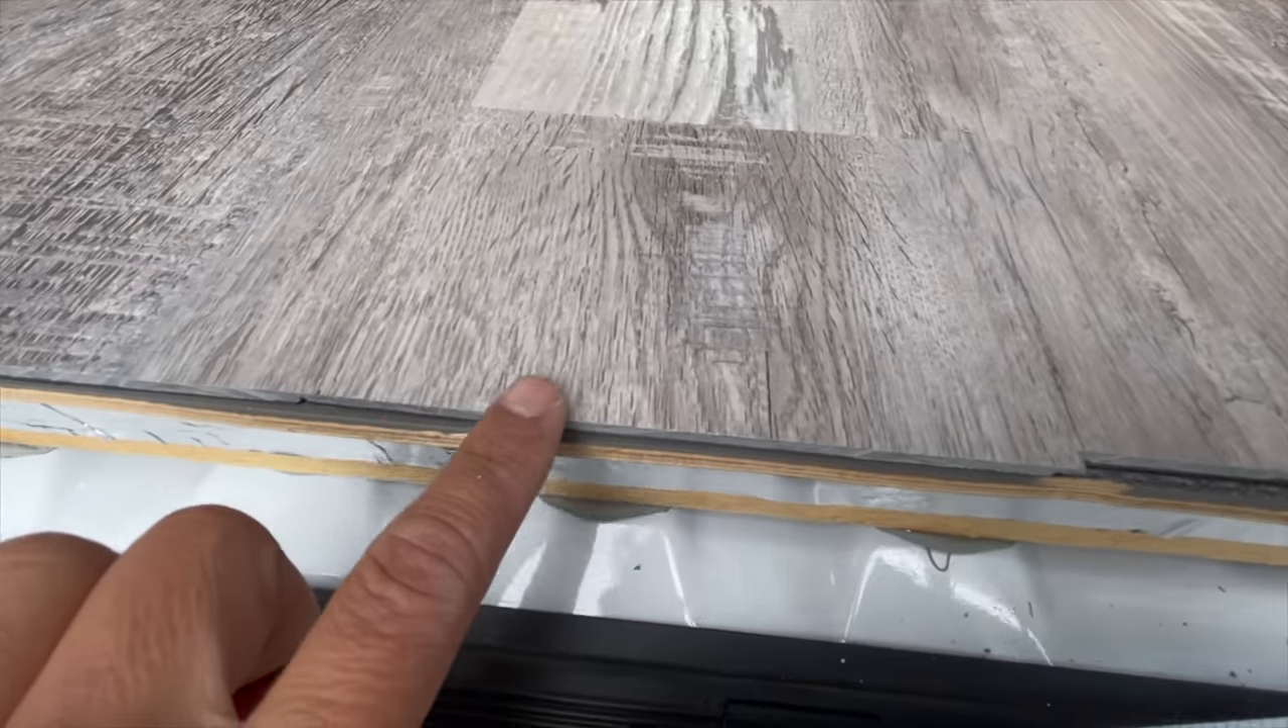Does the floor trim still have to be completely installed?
Yes.